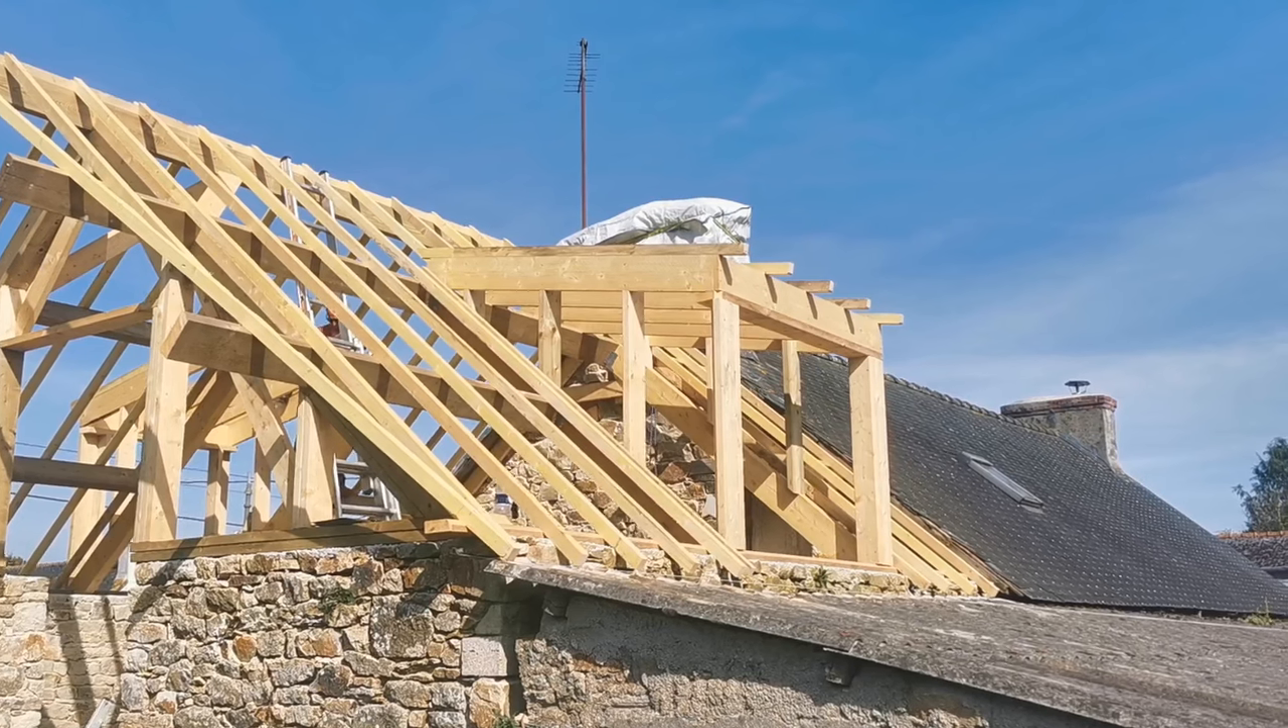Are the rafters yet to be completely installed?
No.